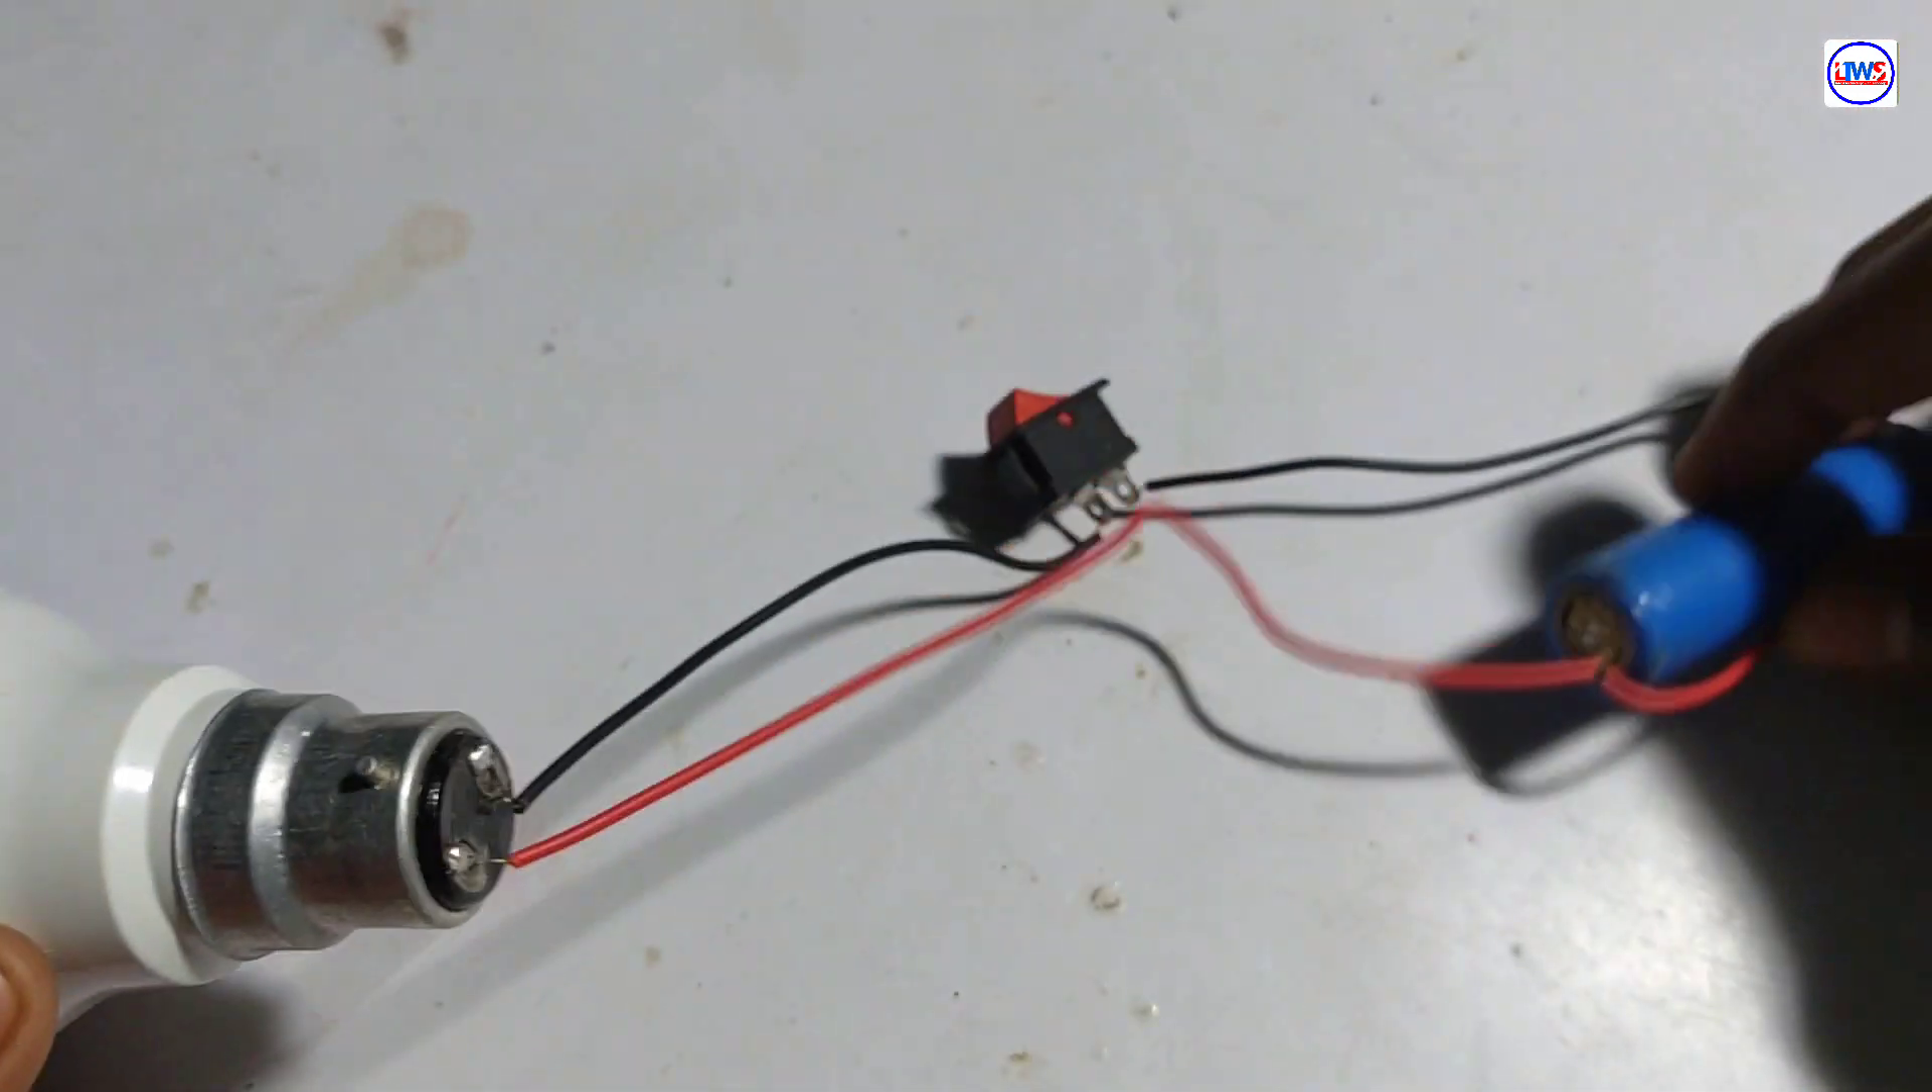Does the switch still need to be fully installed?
No.